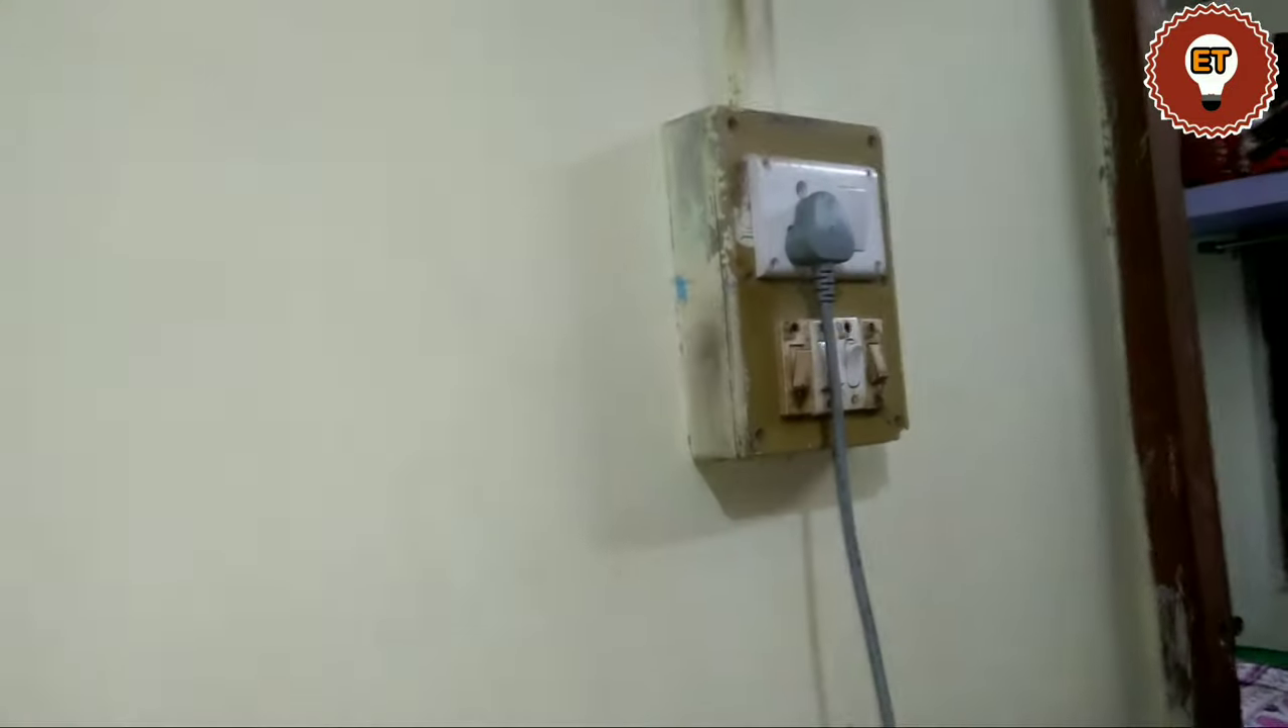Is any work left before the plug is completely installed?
No.